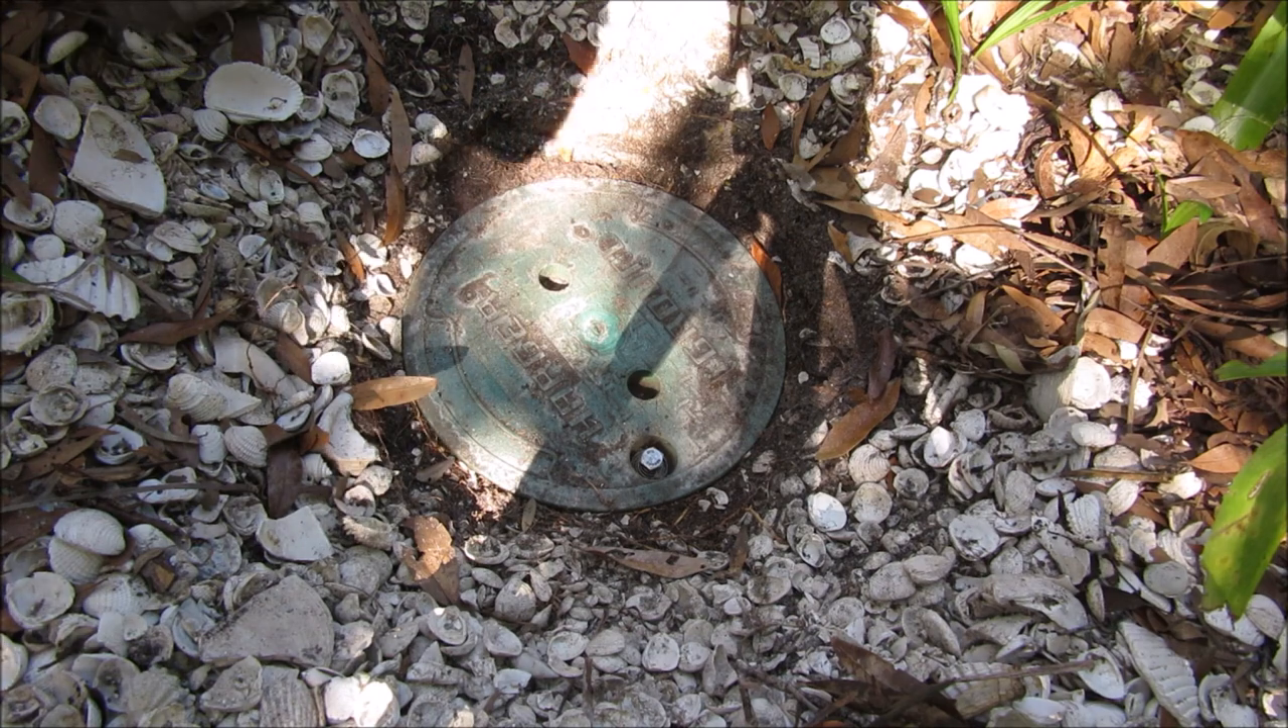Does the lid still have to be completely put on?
No.